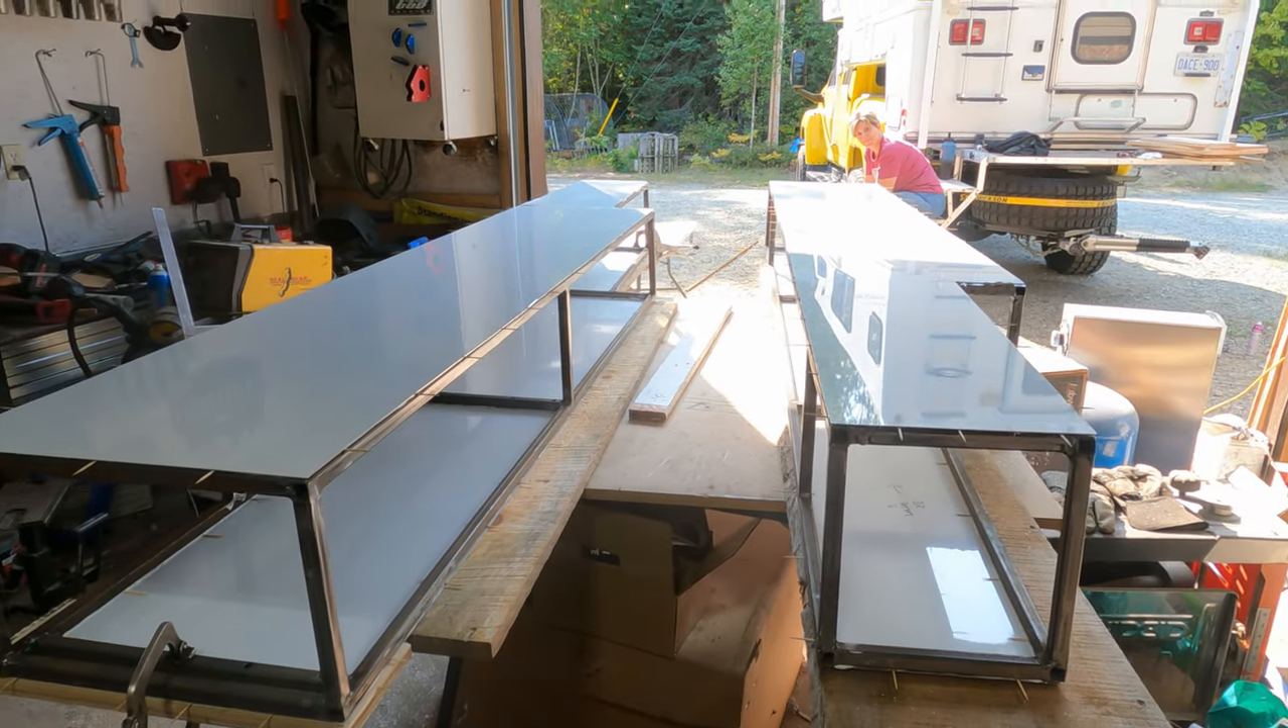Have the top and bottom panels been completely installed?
Yes.